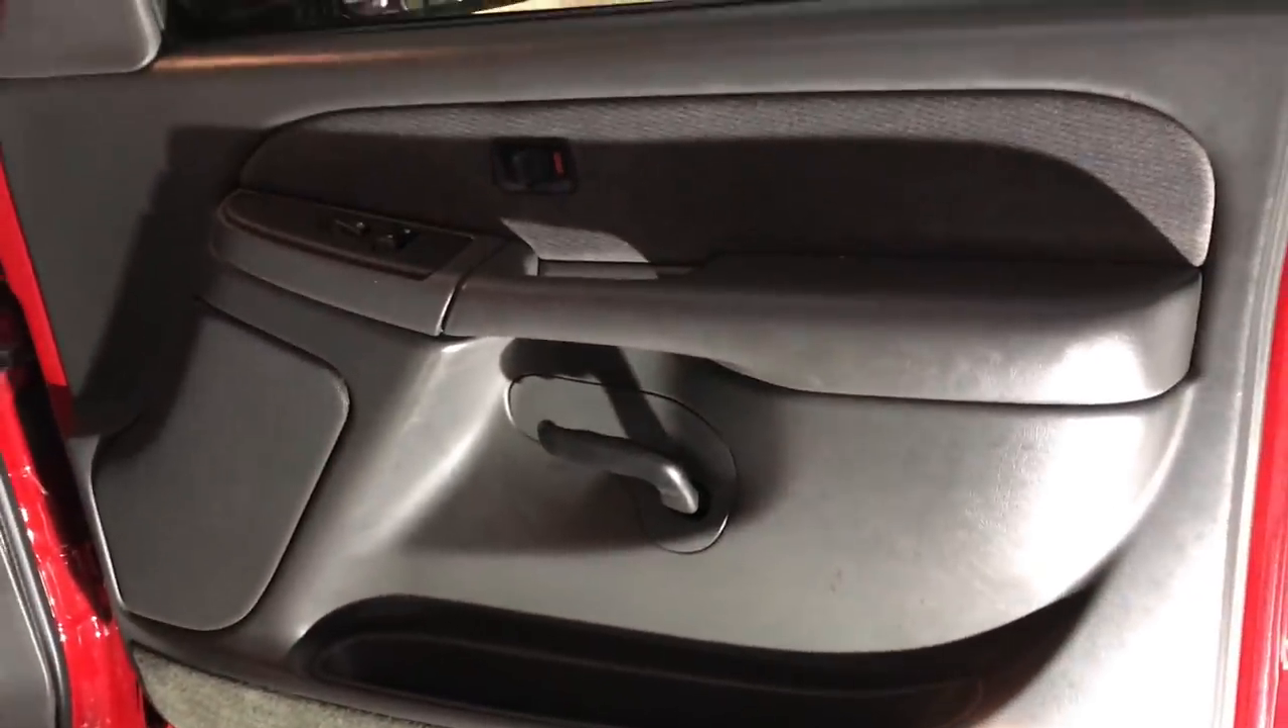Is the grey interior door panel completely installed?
Yes.